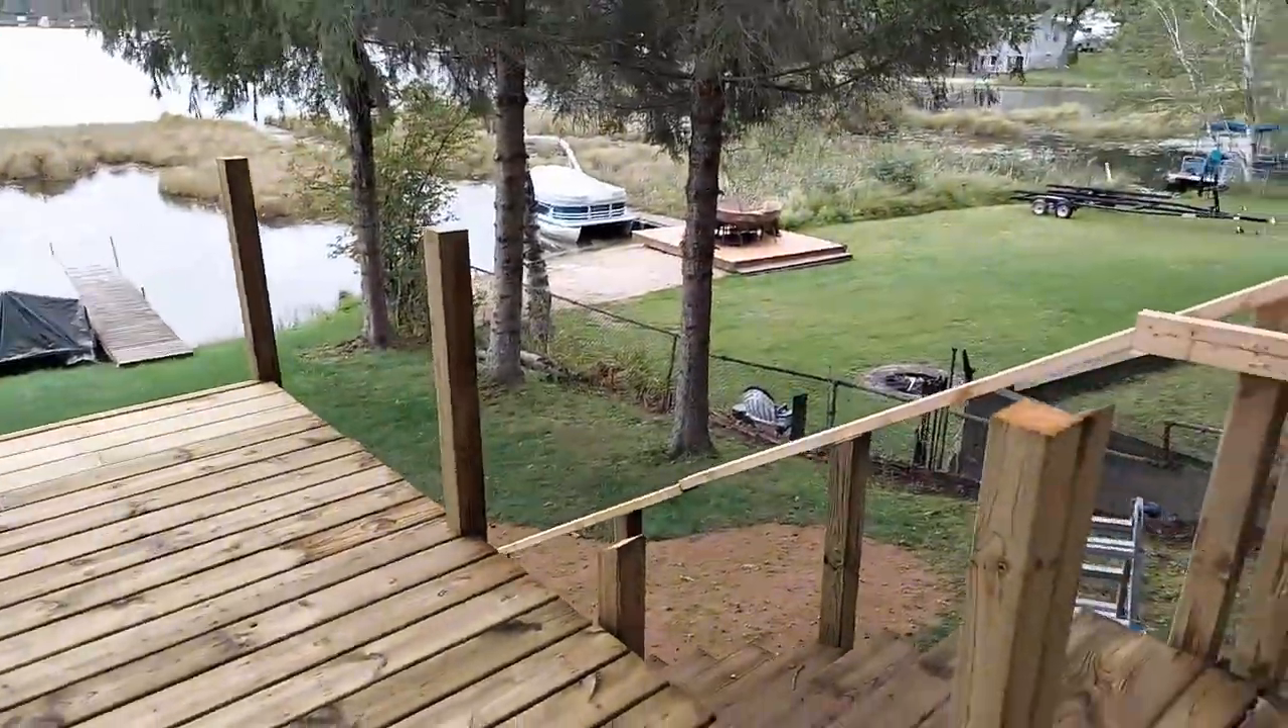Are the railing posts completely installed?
Yes.